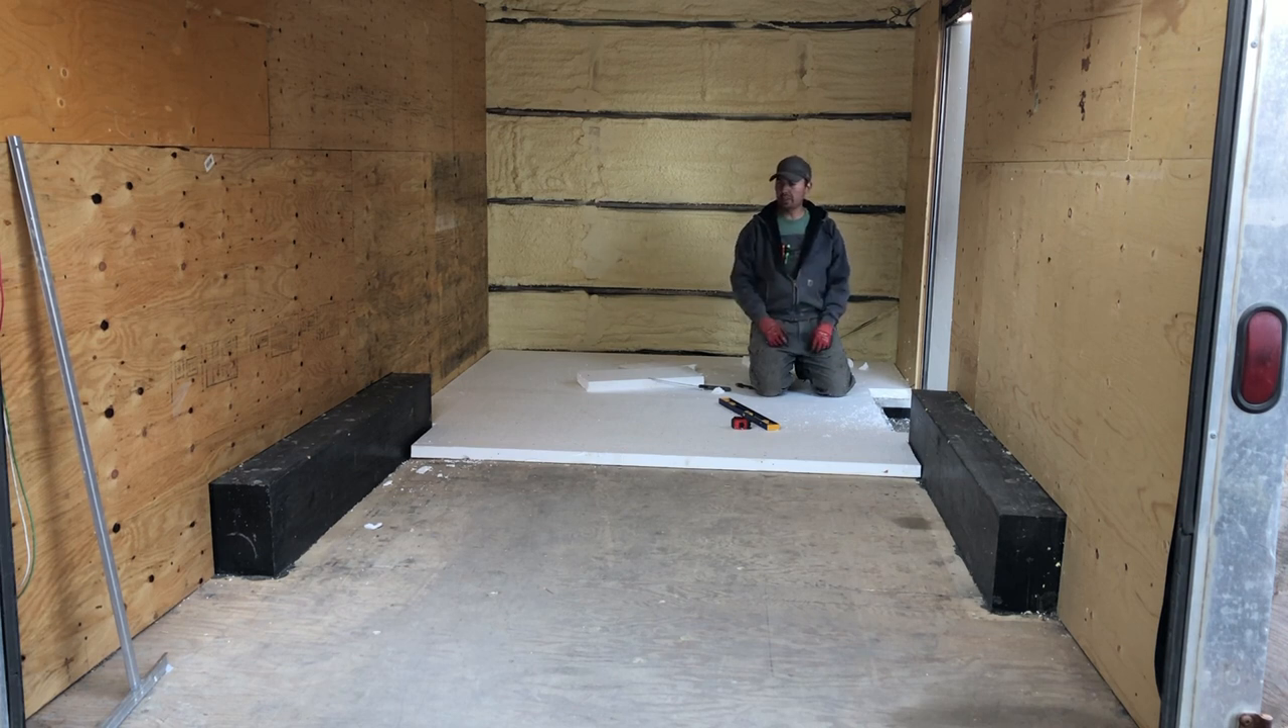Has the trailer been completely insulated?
No.